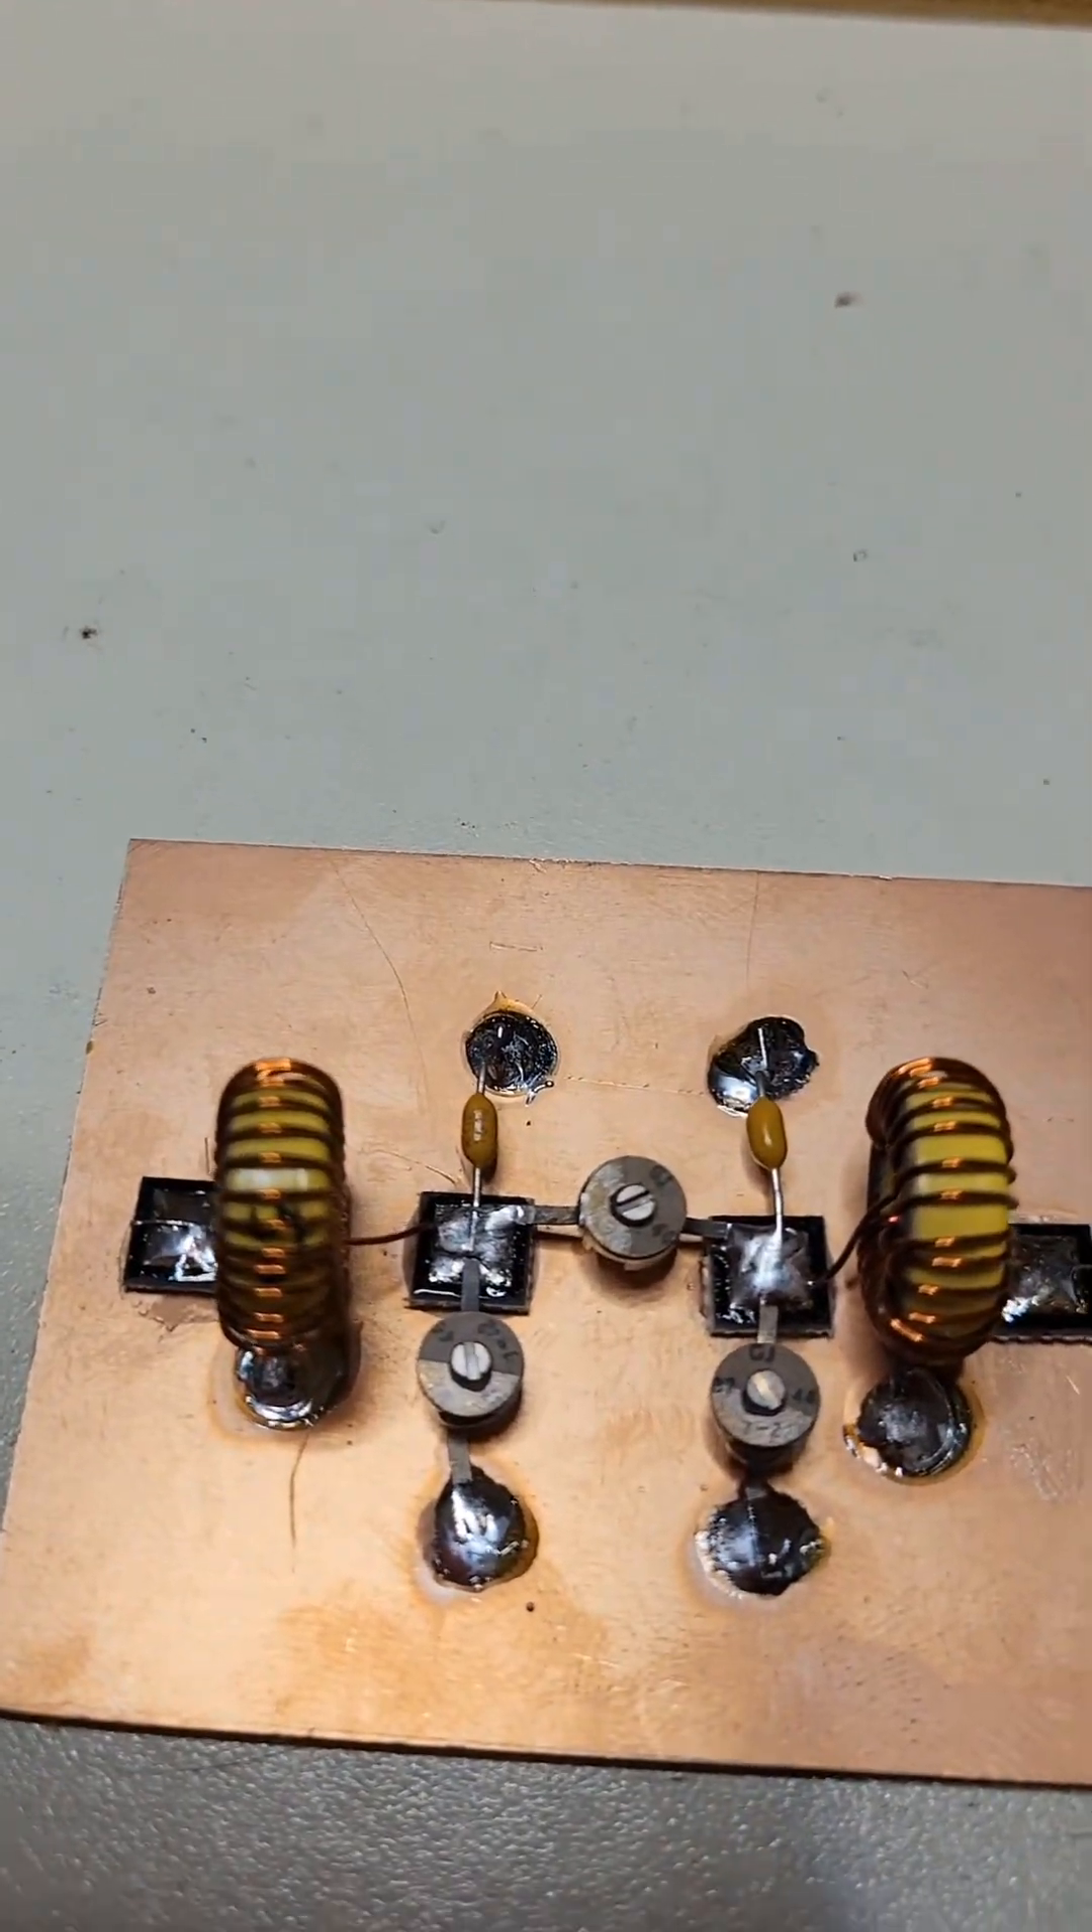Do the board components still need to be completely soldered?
No.